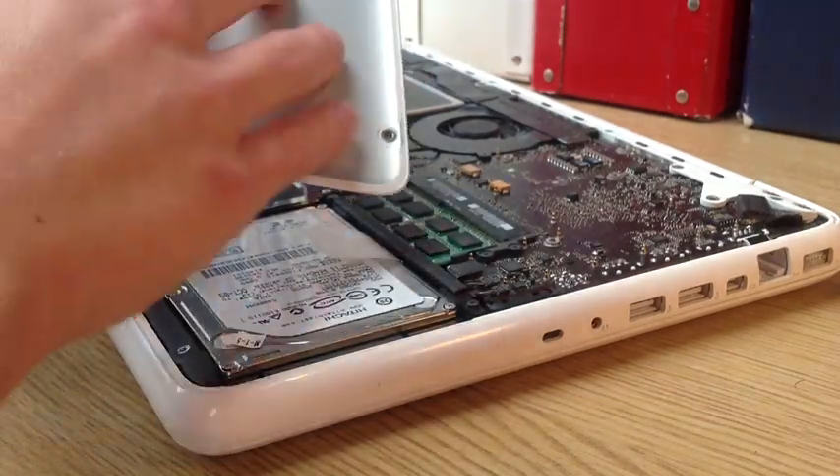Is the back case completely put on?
No.